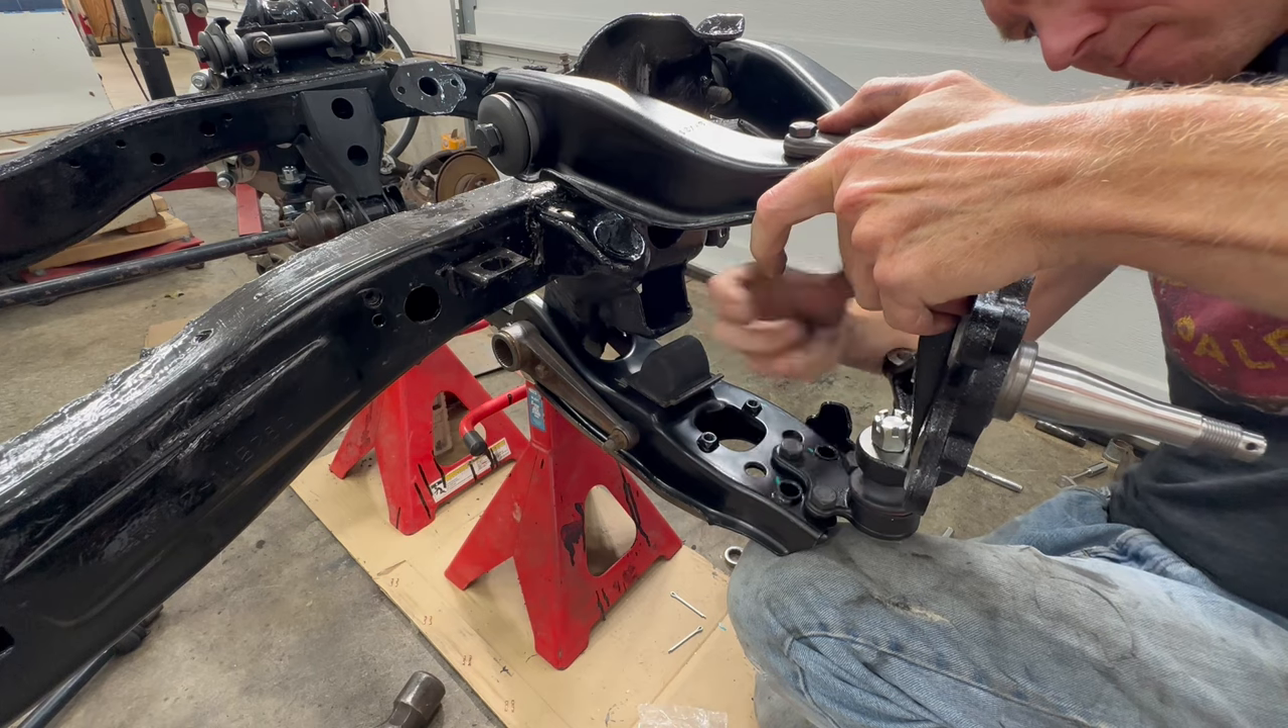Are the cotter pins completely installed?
No.